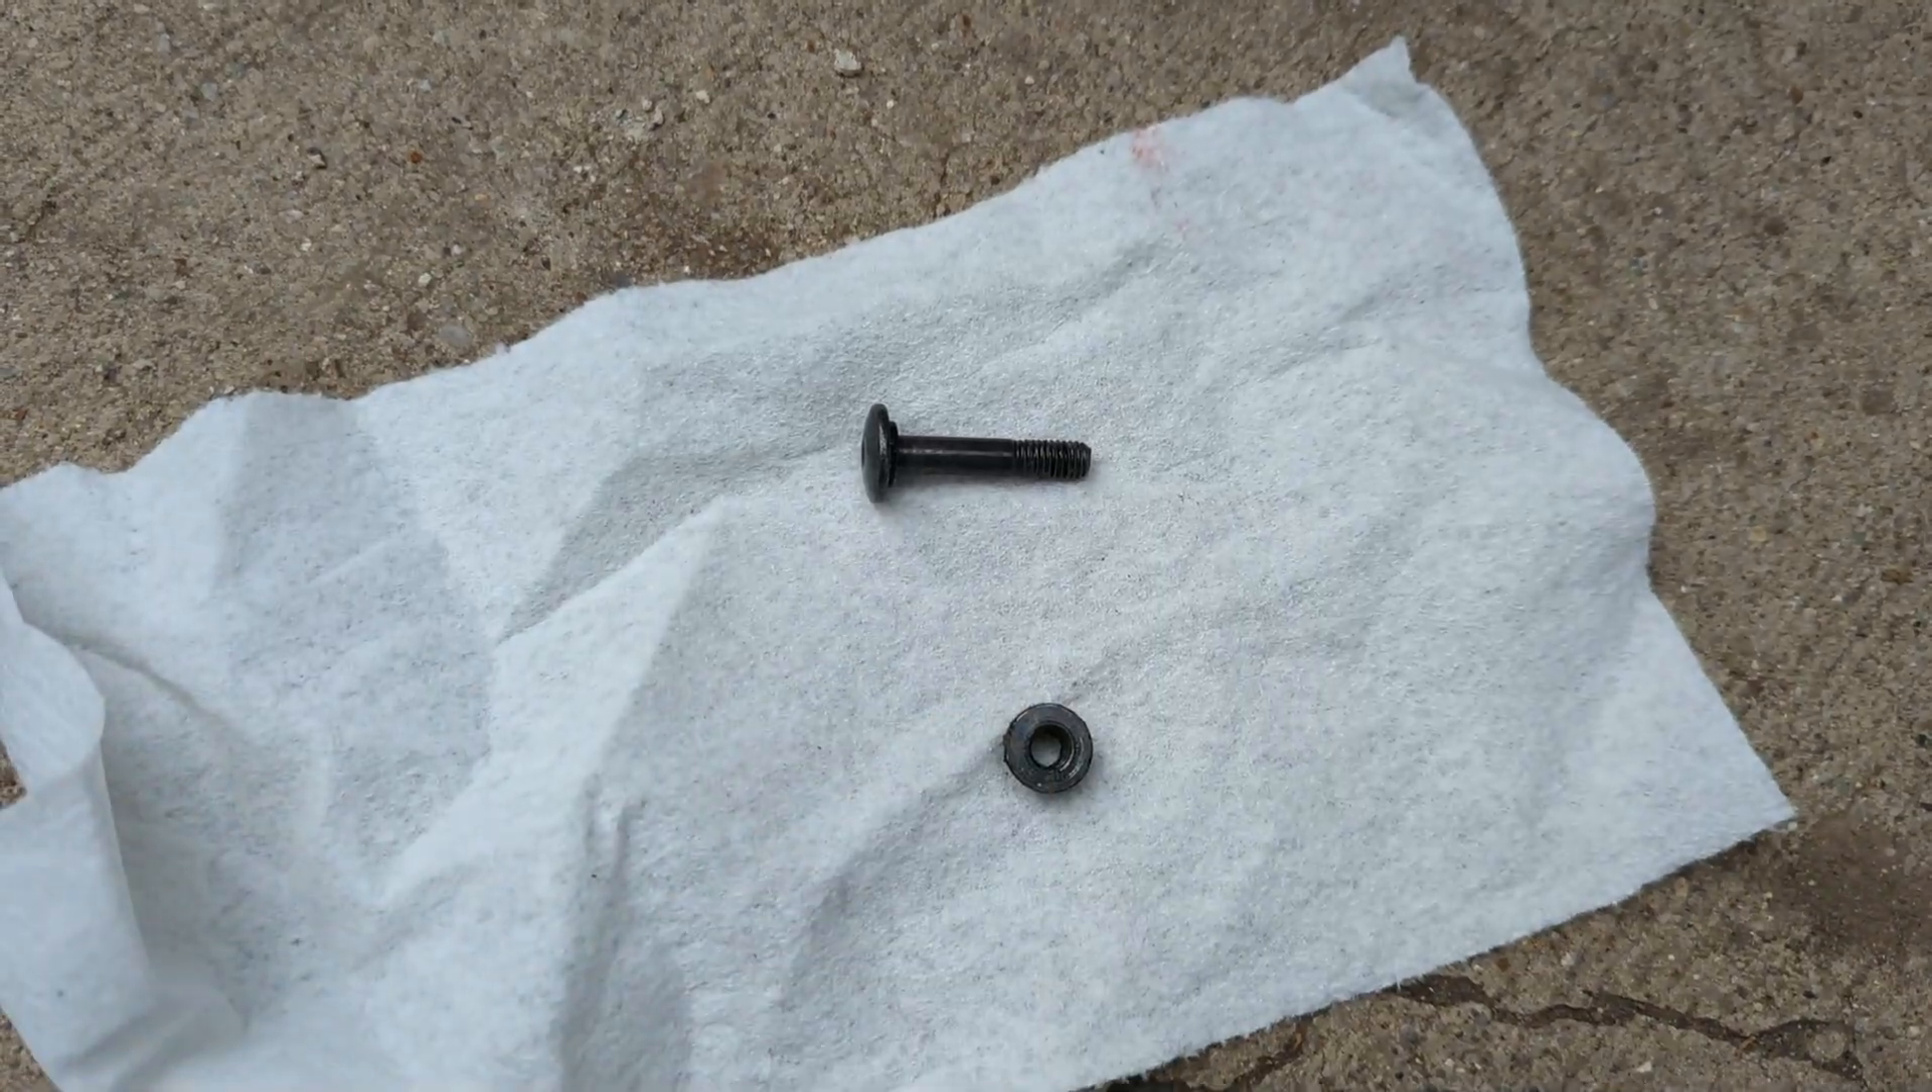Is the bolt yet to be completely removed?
No.